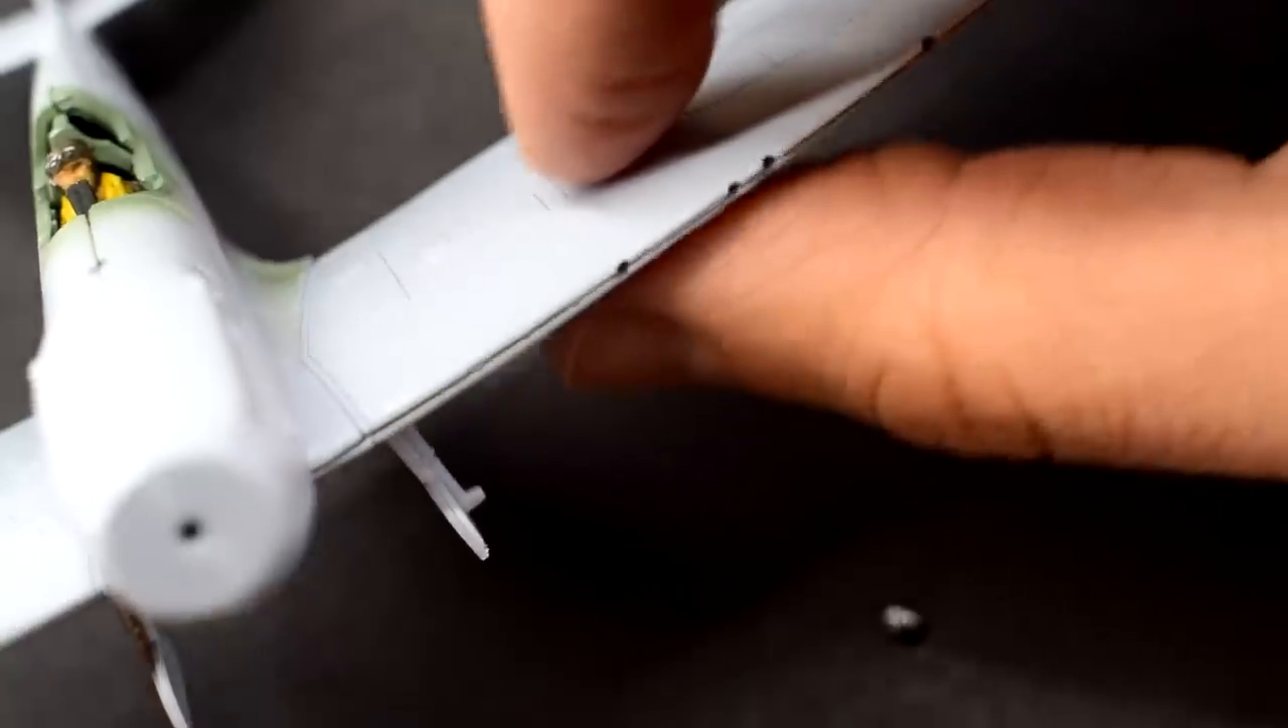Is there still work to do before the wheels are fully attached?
Yes.